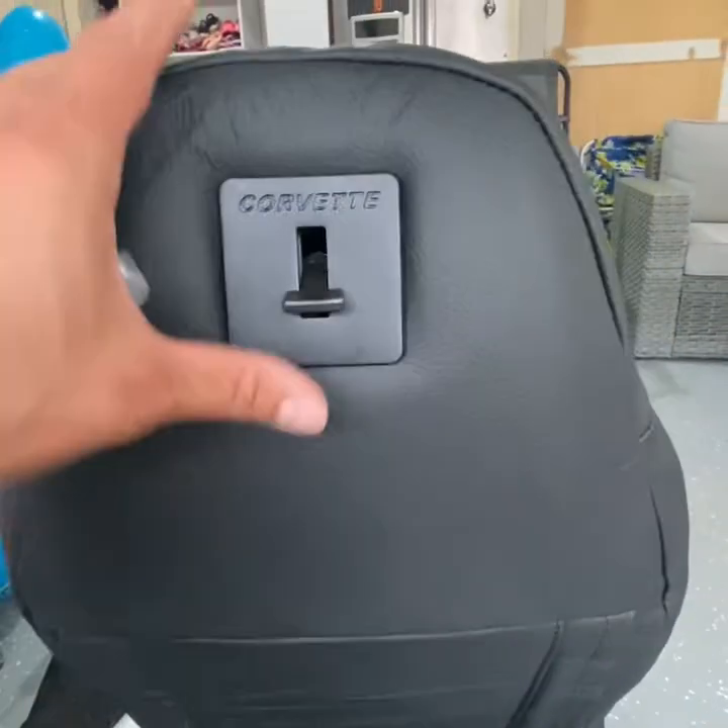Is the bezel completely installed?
Yes.